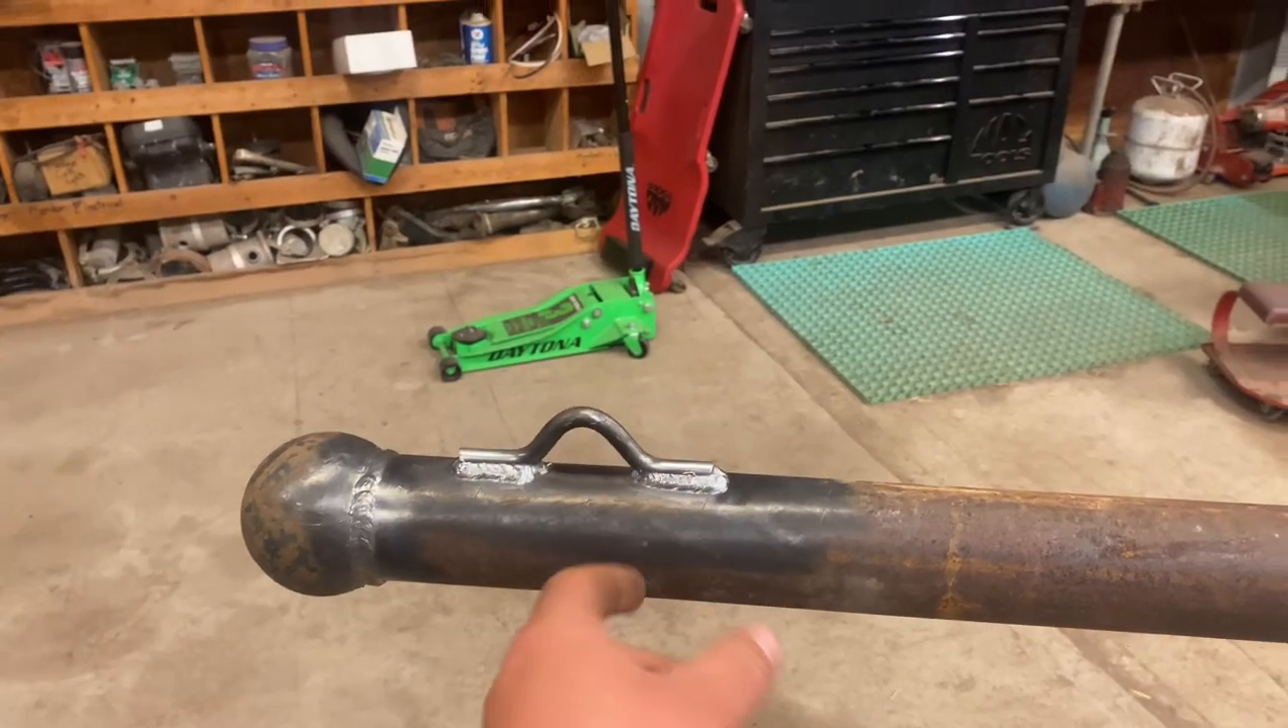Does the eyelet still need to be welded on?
No.